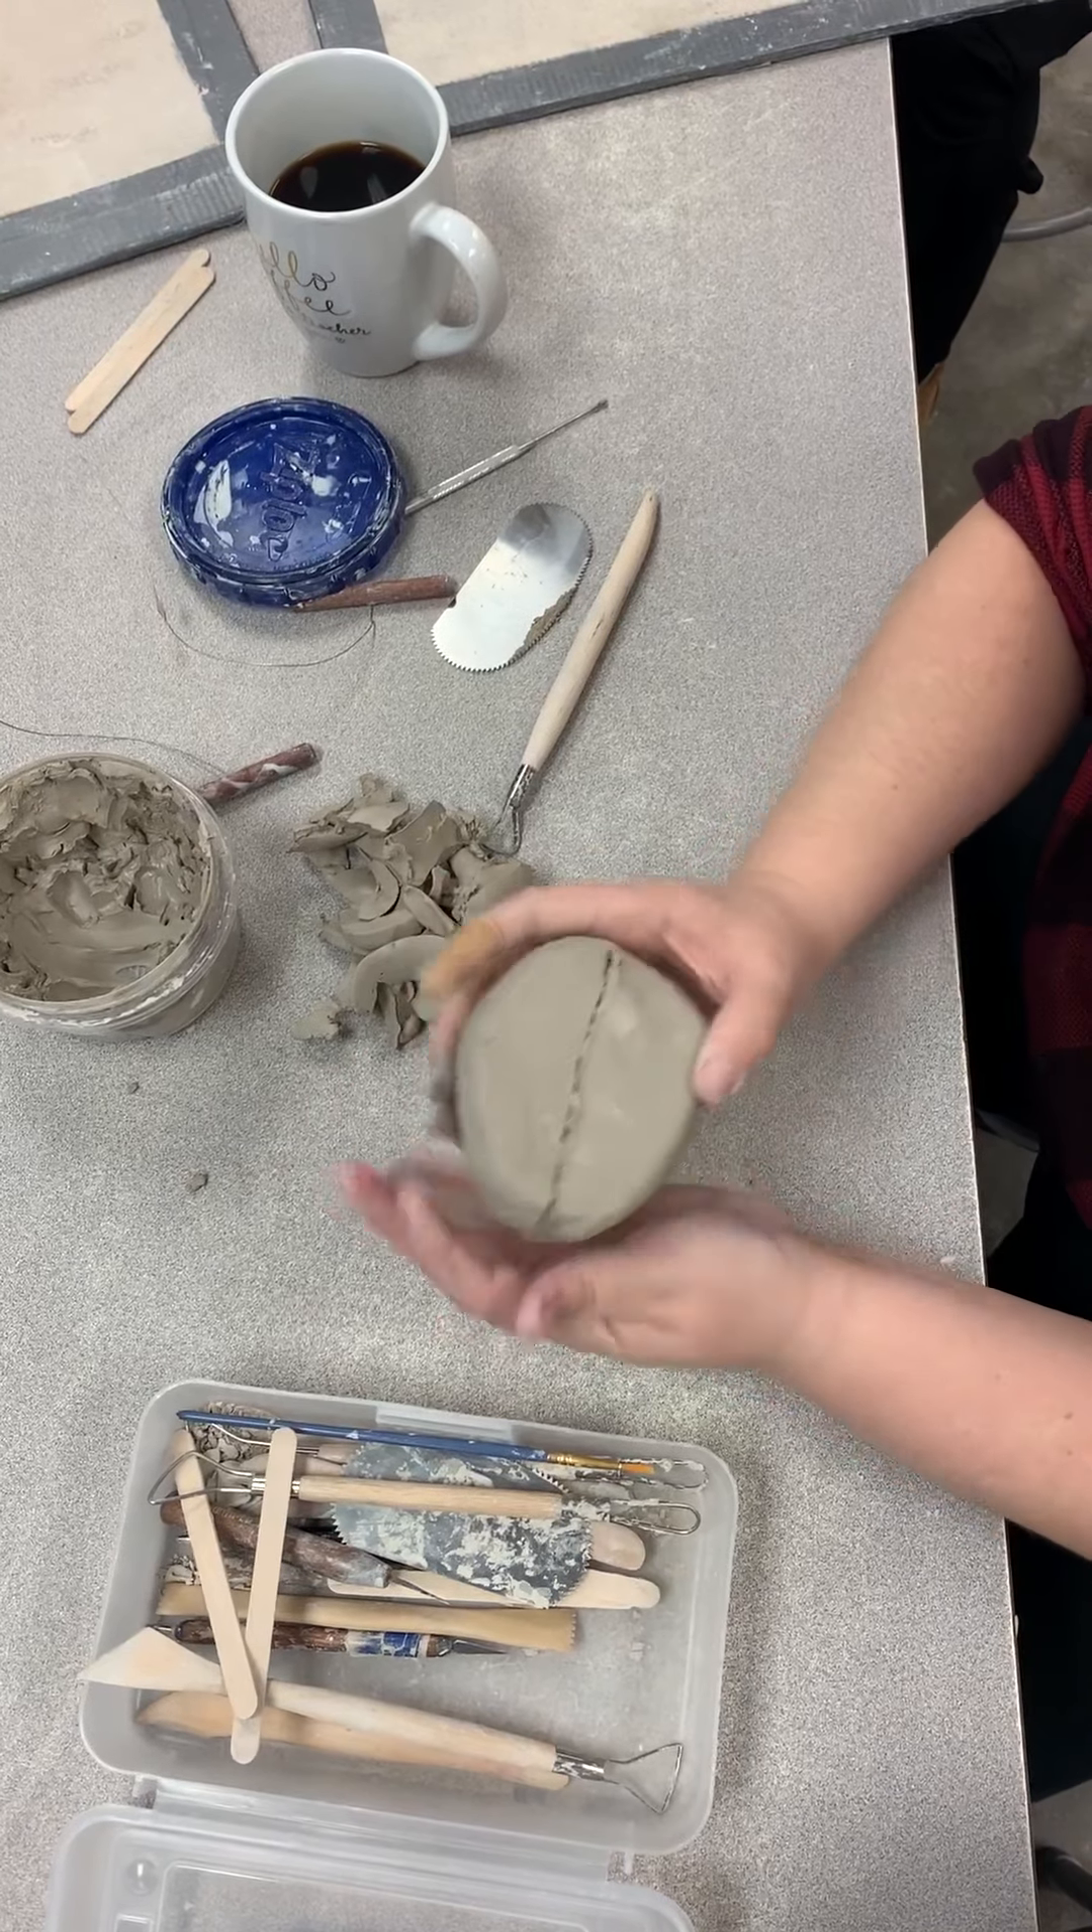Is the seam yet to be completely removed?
Yes.